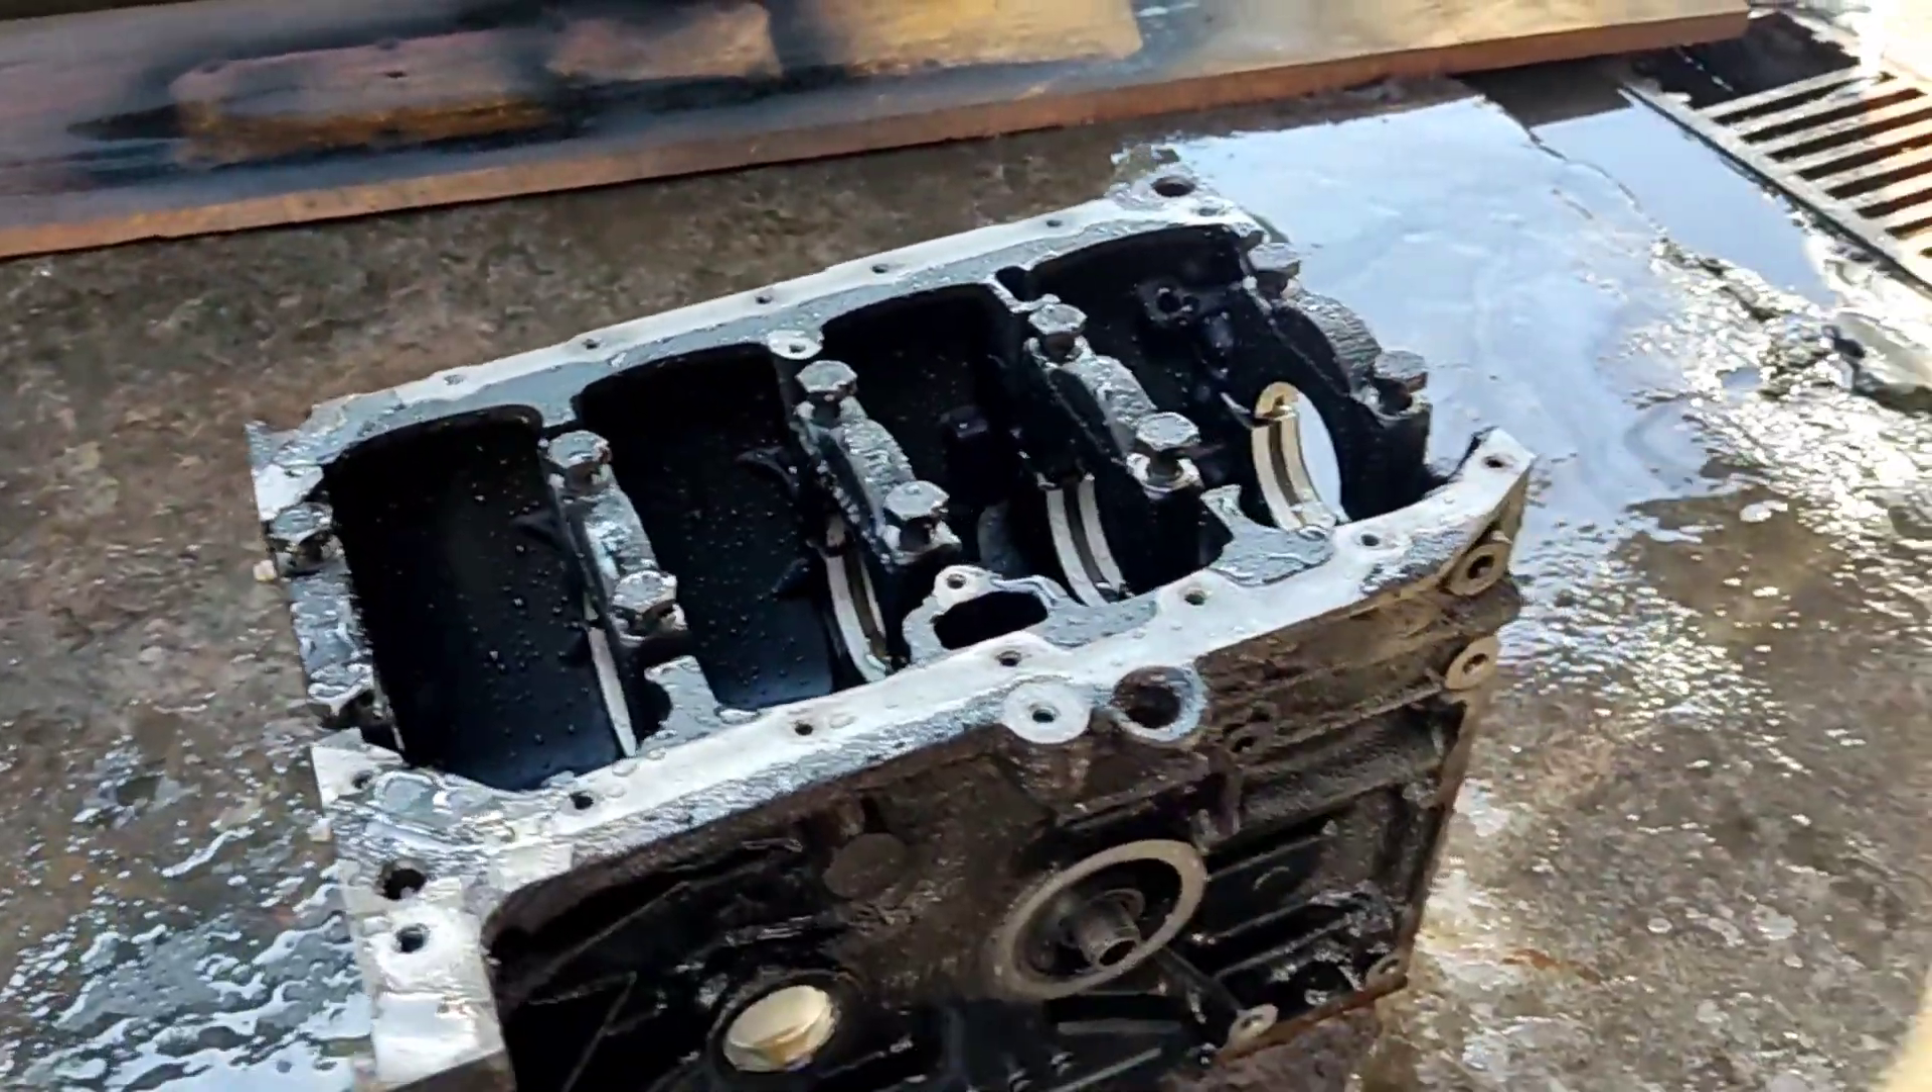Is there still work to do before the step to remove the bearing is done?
Yes.